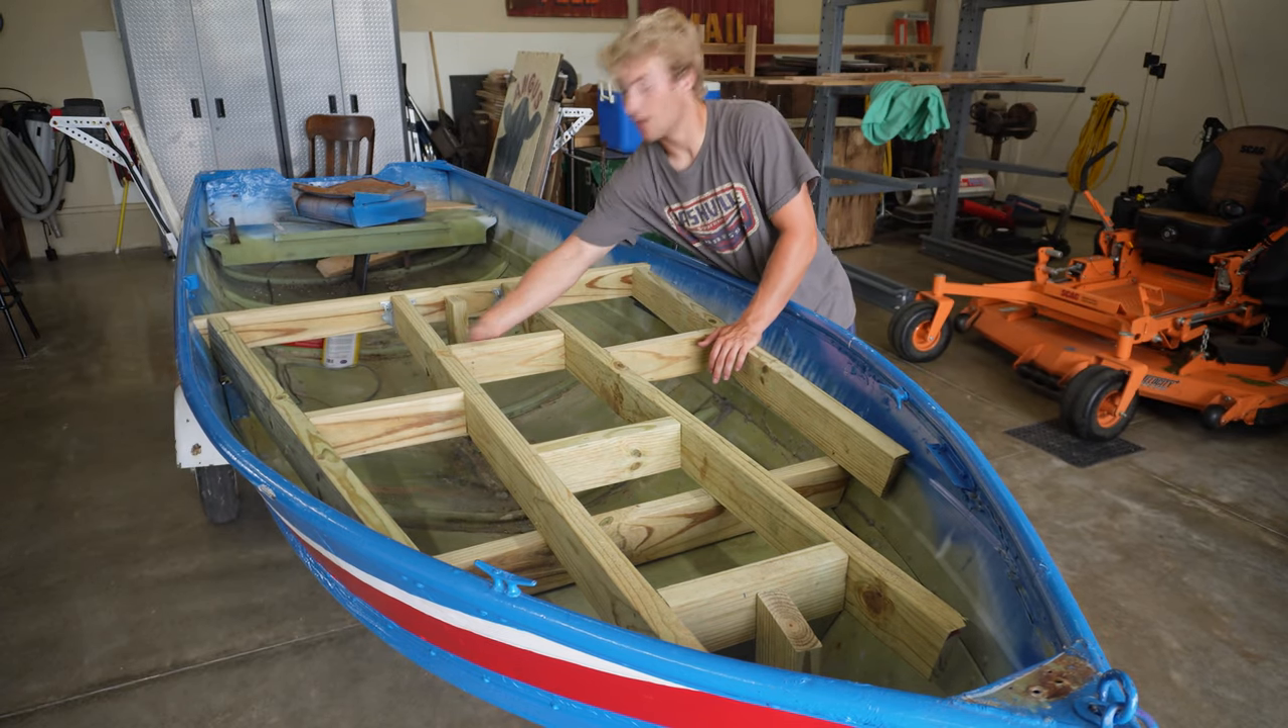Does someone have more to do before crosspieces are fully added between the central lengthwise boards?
No.